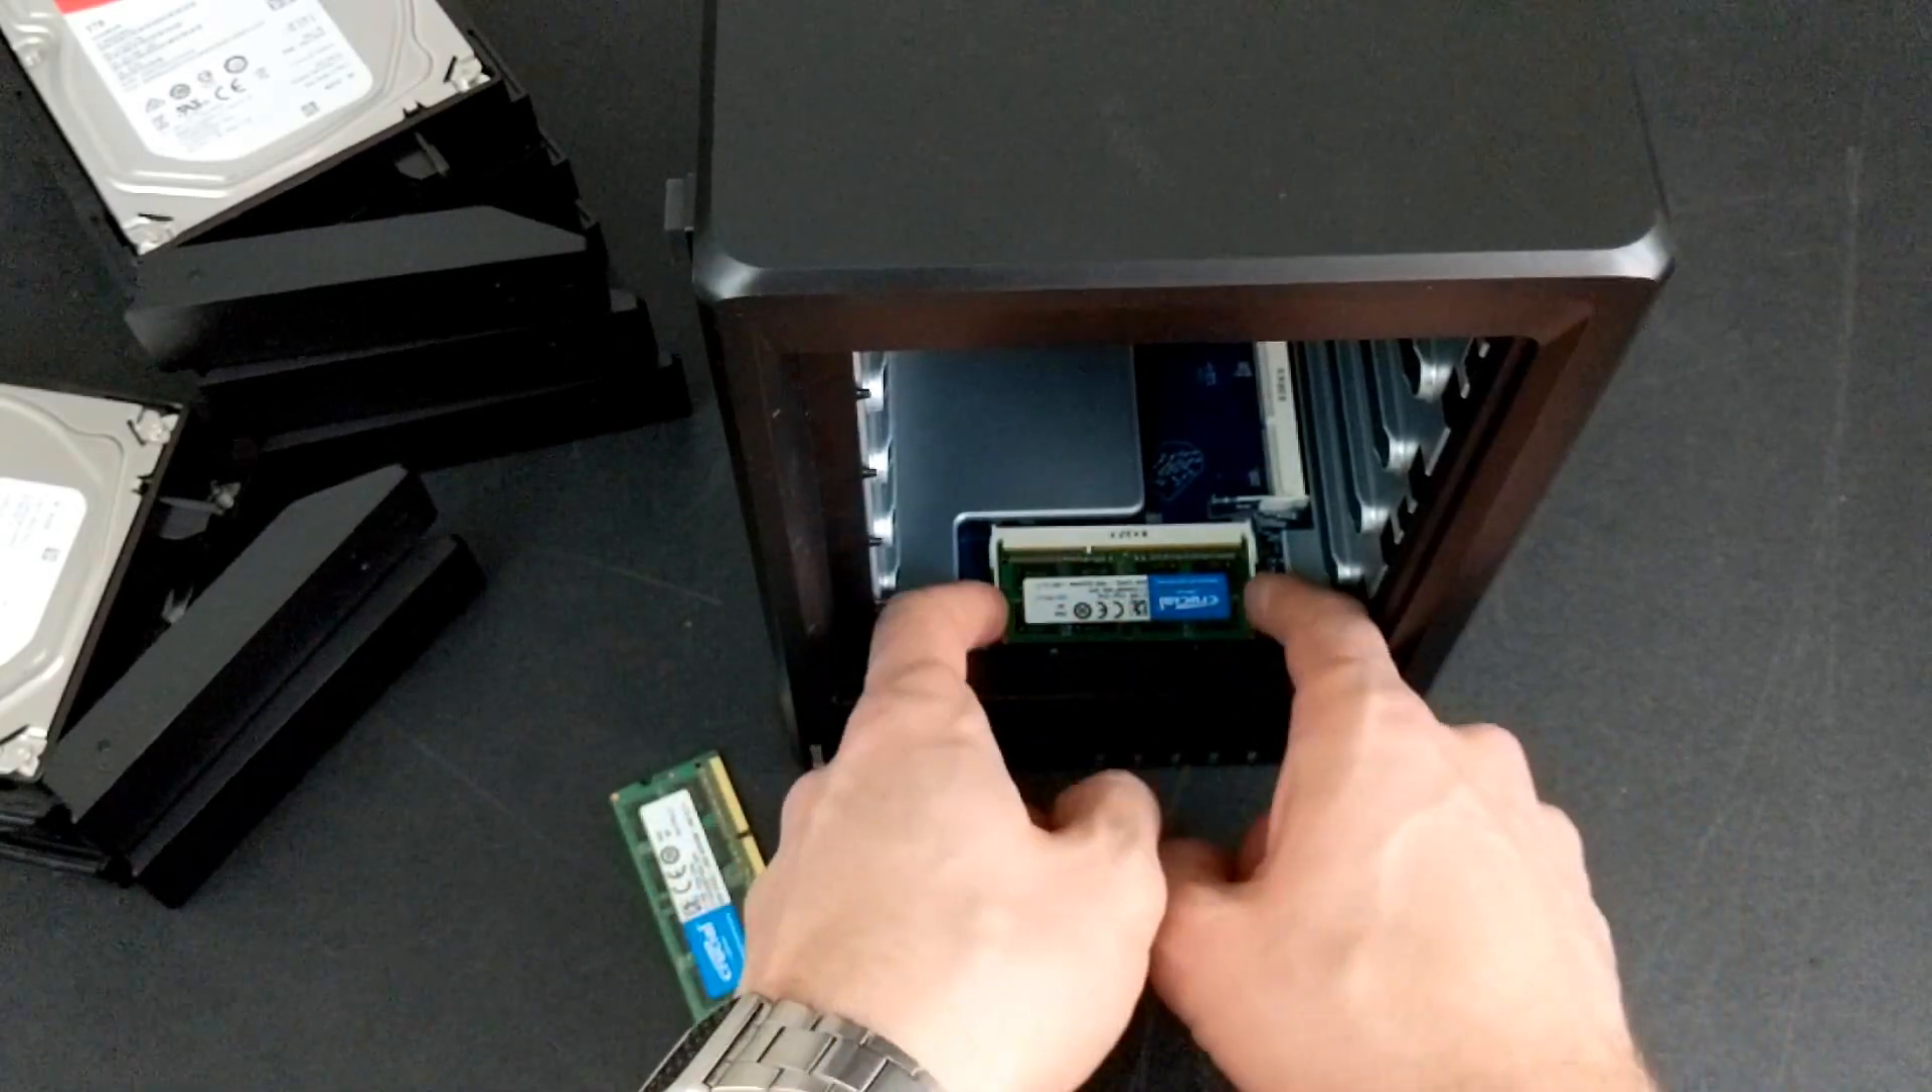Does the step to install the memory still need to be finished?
Yes.